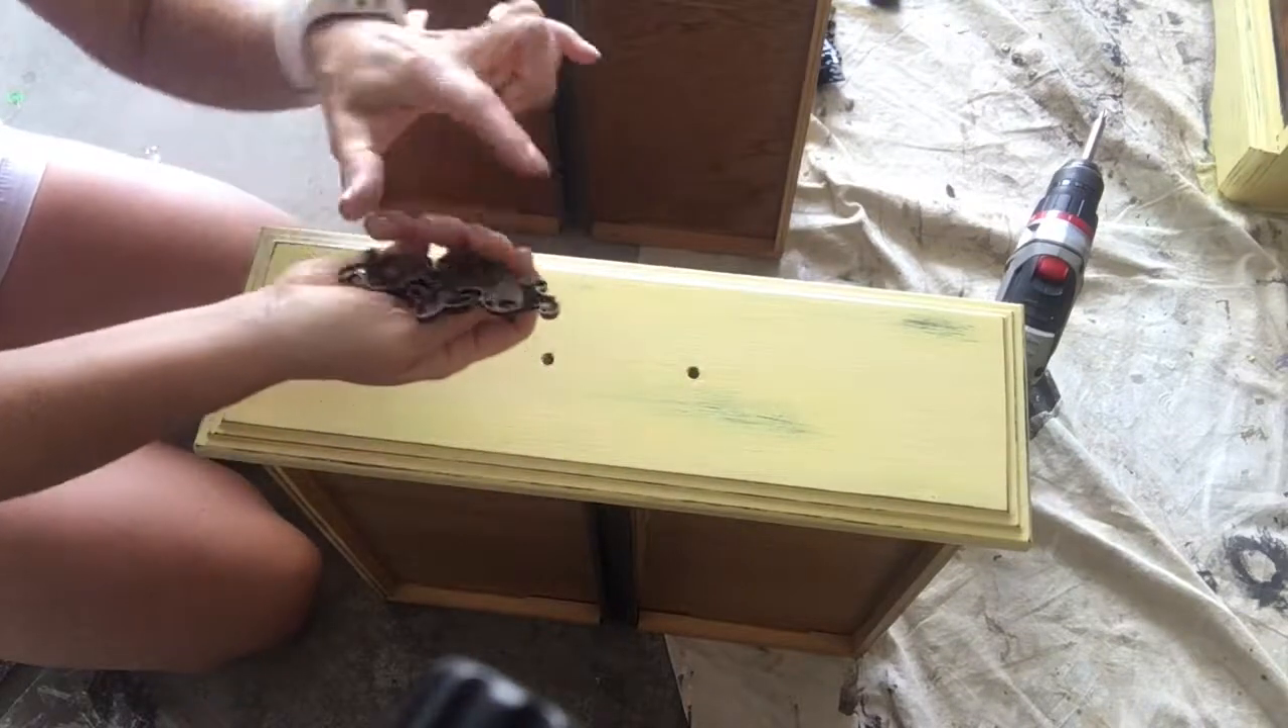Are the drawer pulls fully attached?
No.